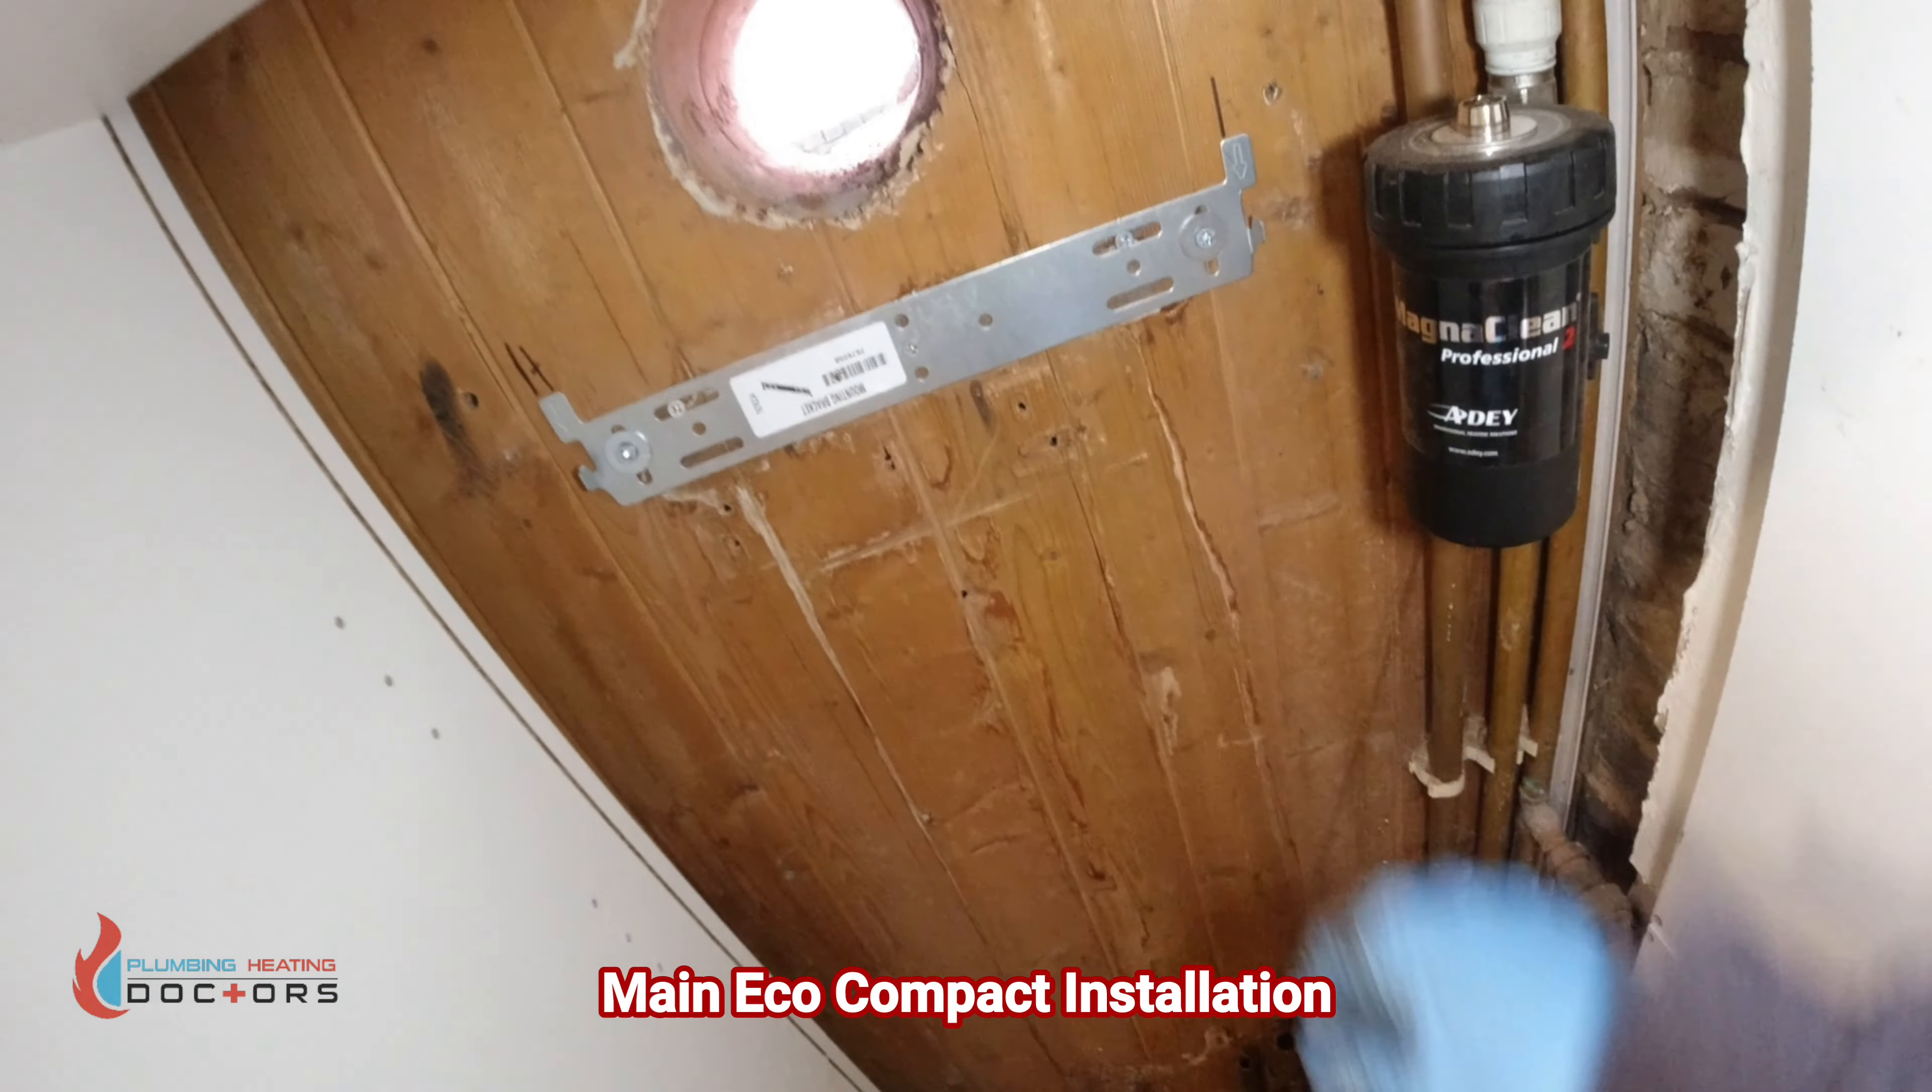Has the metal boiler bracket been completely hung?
Yes.